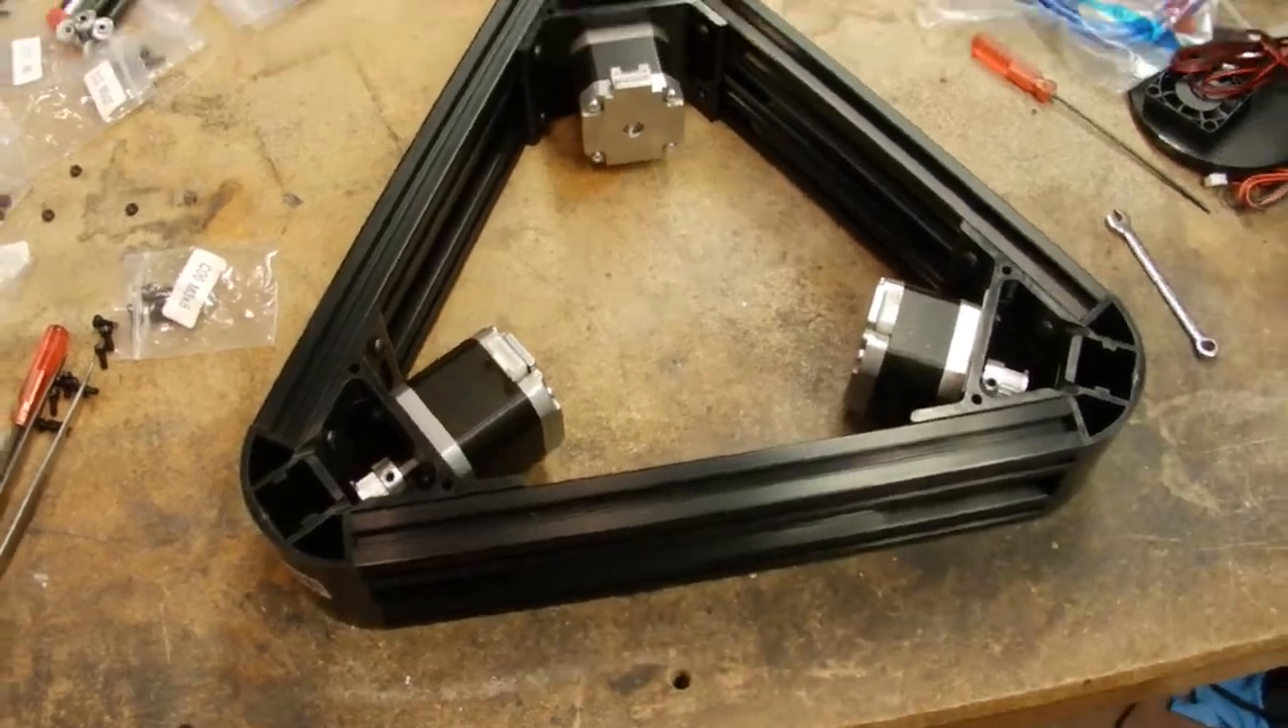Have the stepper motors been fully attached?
Yes.